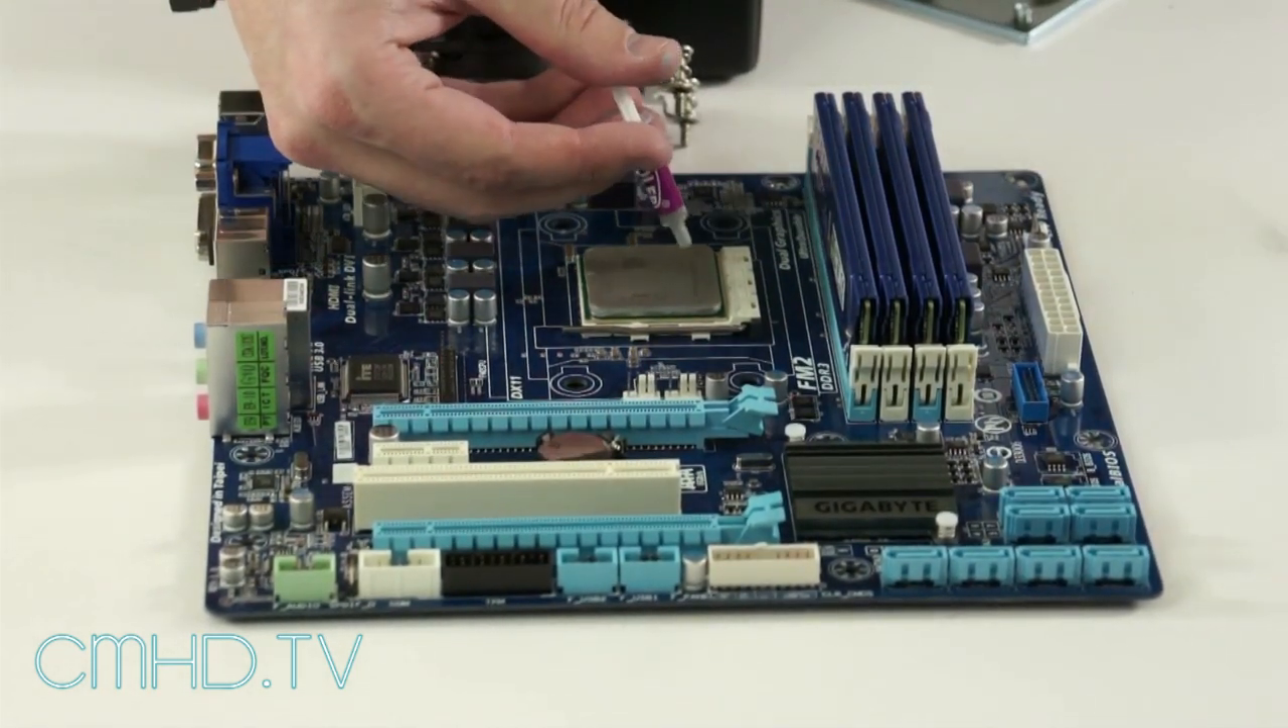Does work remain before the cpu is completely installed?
No.